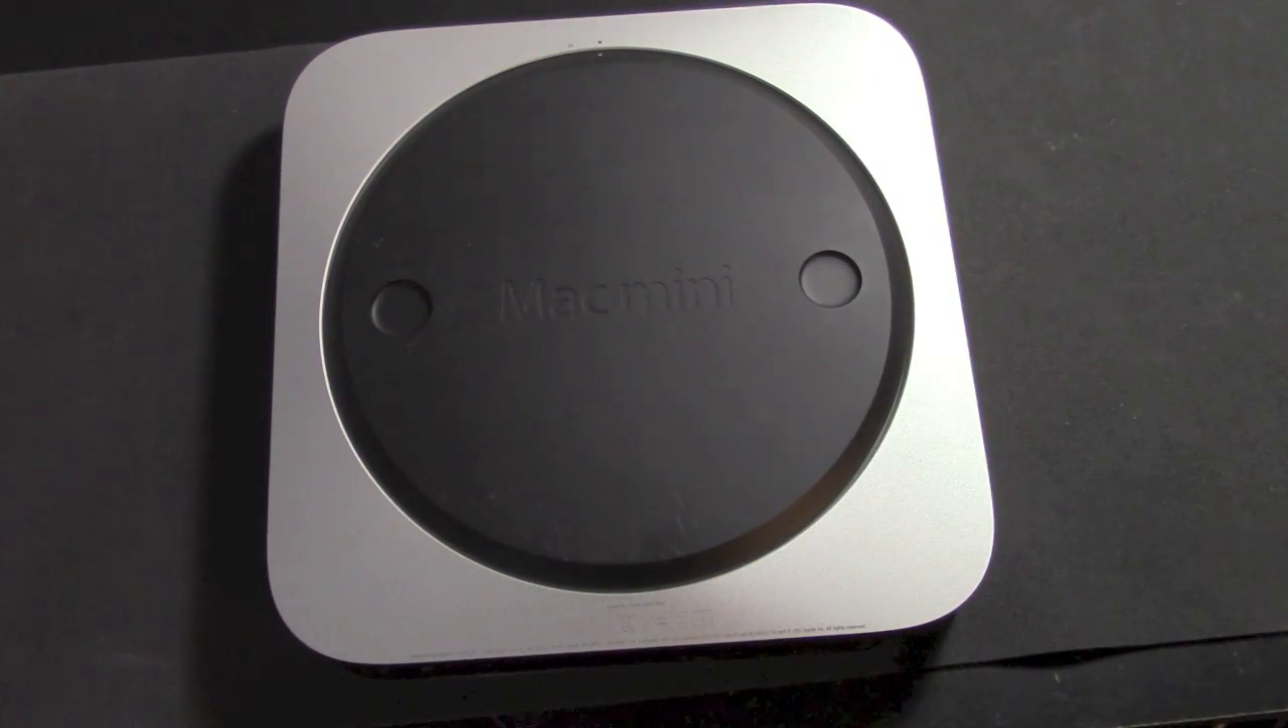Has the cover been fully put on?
Yes.